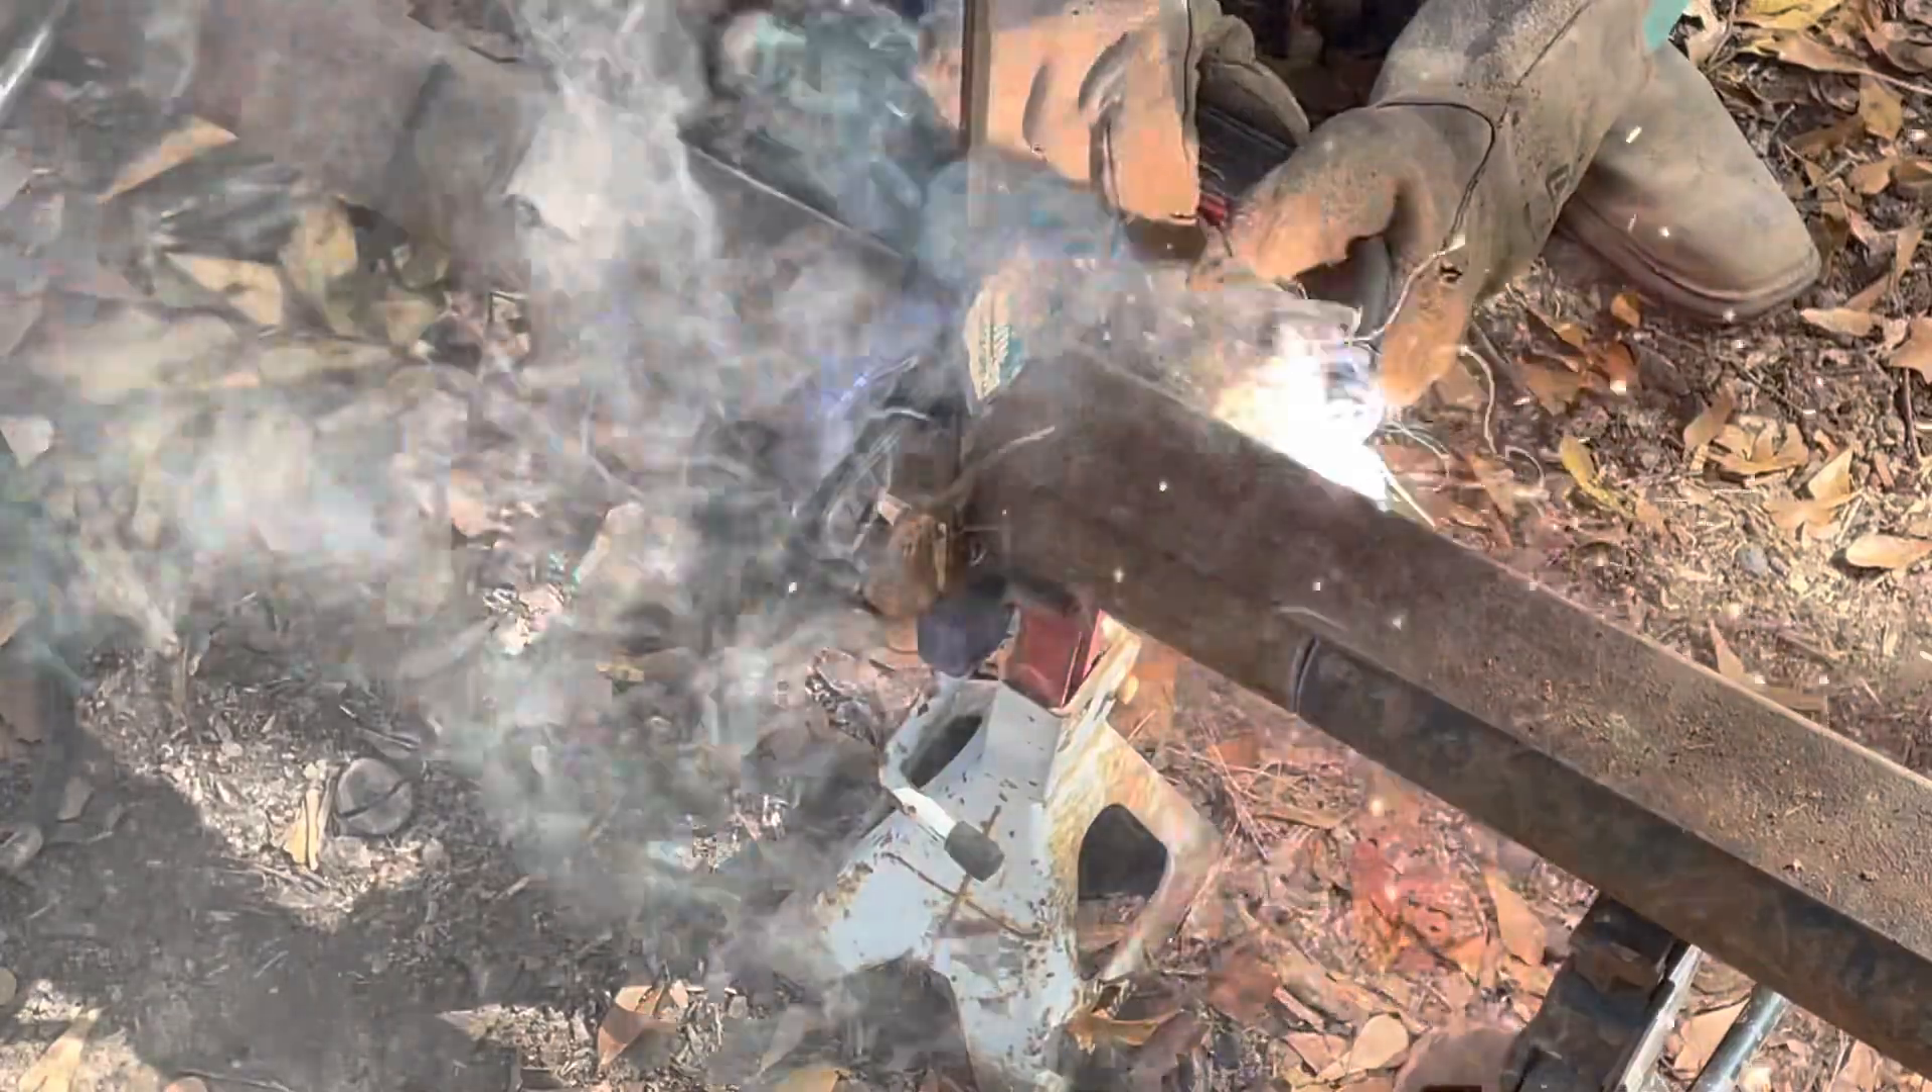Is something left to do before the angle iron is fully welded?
Yes.